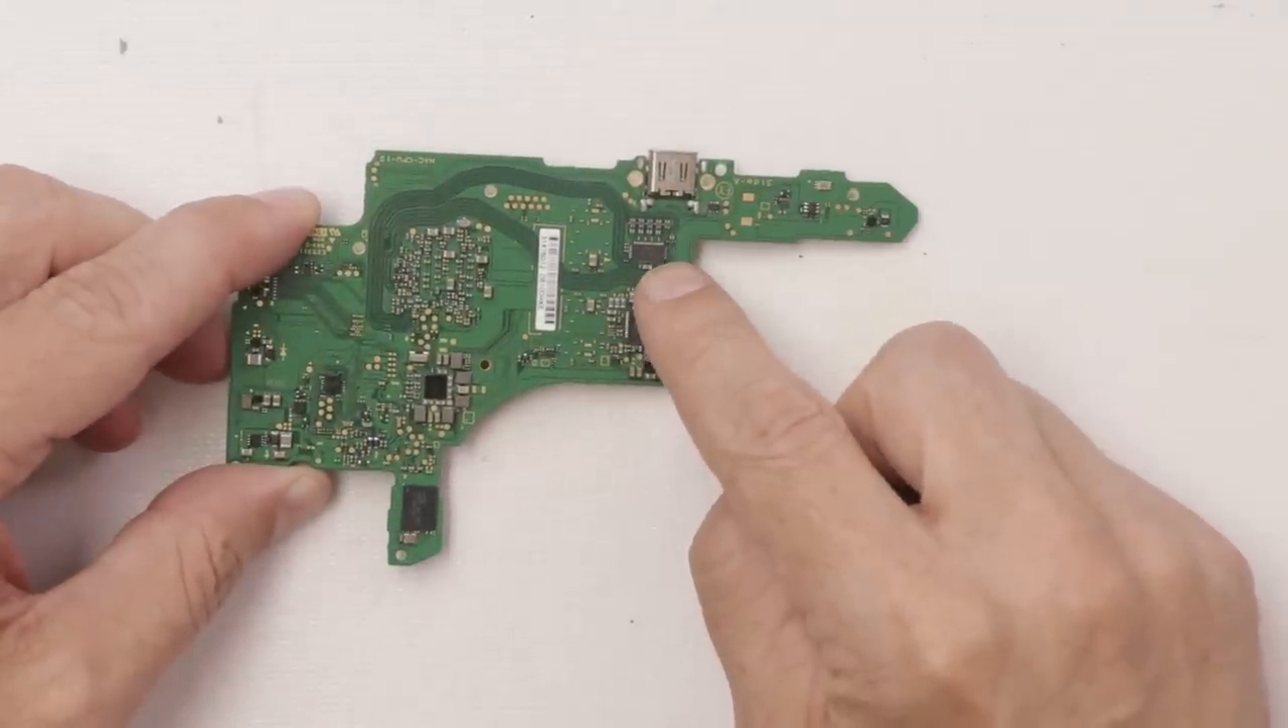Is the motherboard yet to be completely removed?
No.